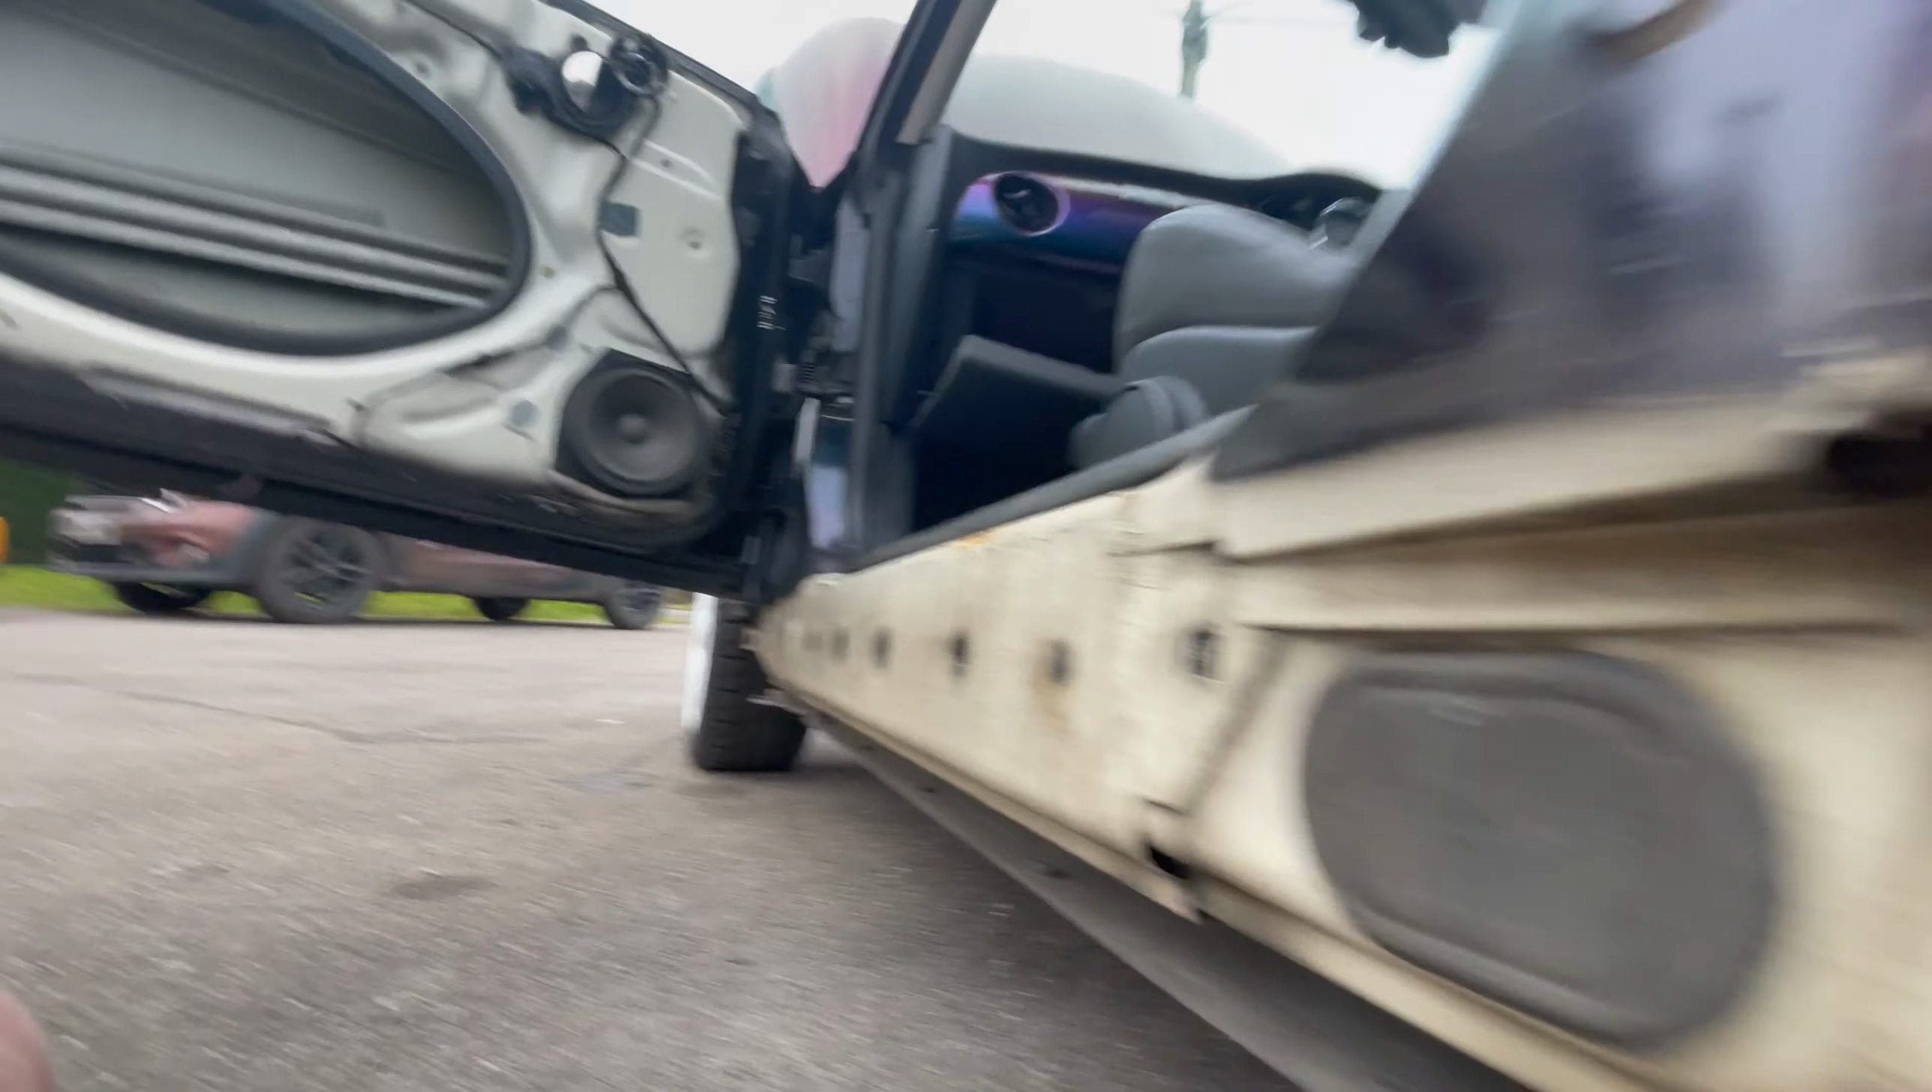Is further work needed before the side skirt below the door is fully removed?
No.